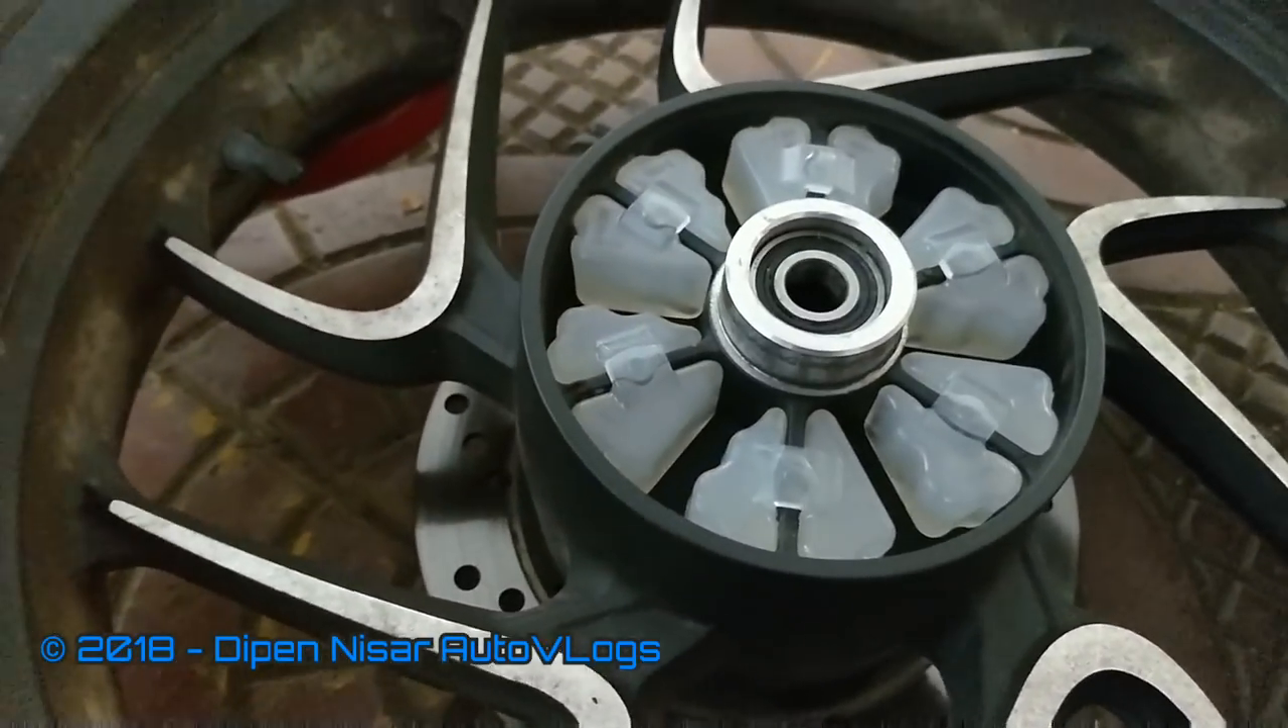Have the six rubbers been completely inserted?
Yes.